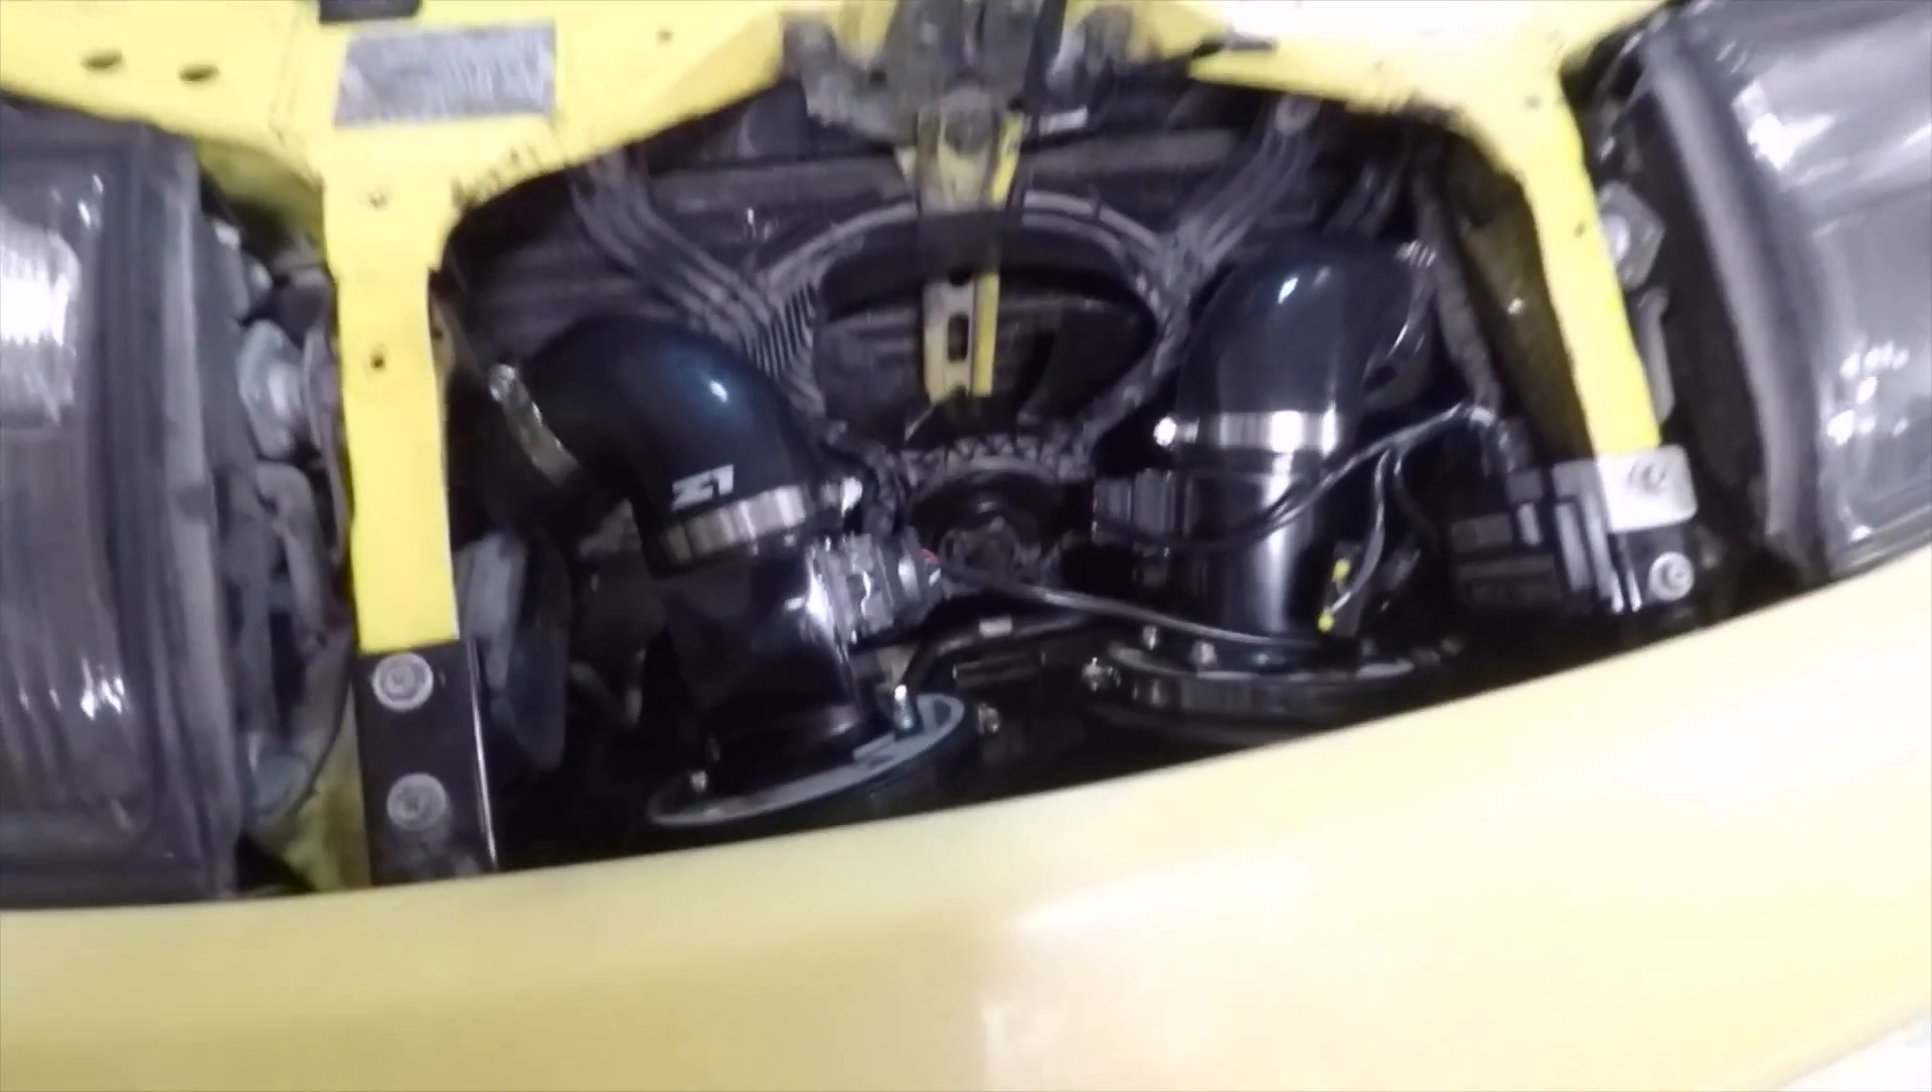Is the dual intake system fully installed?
Yes.